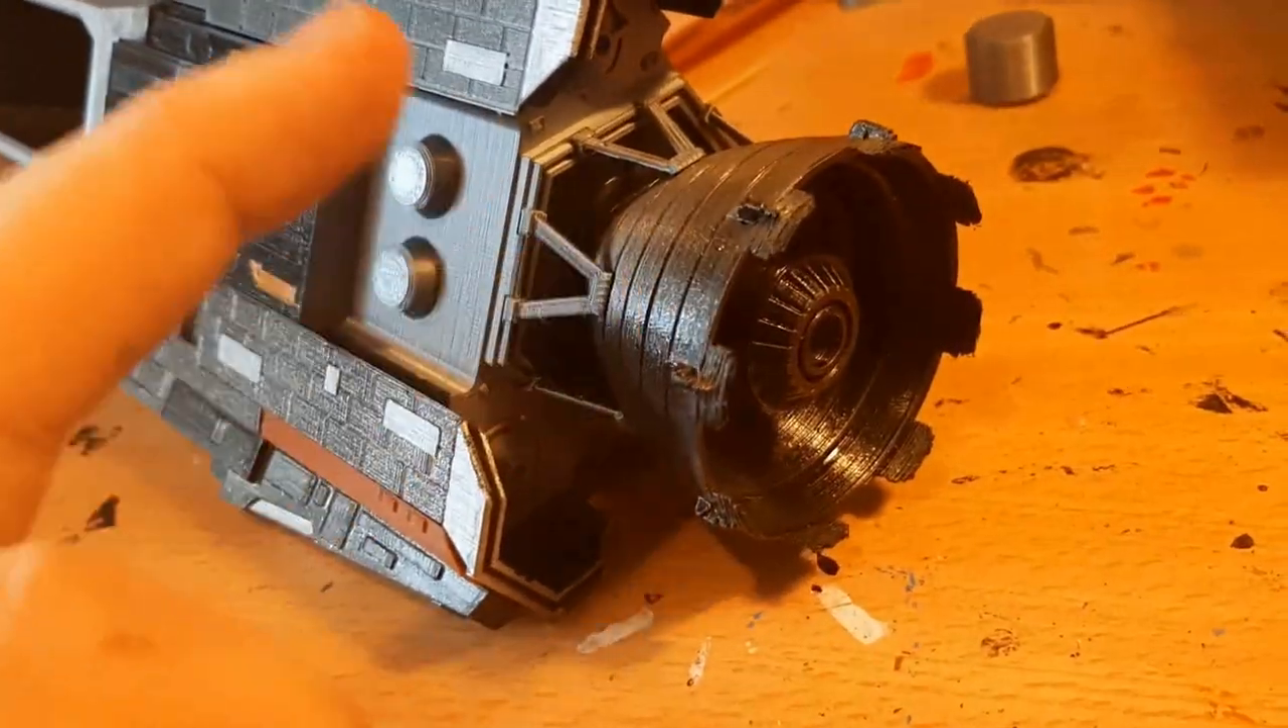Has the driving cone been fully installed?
Yes.